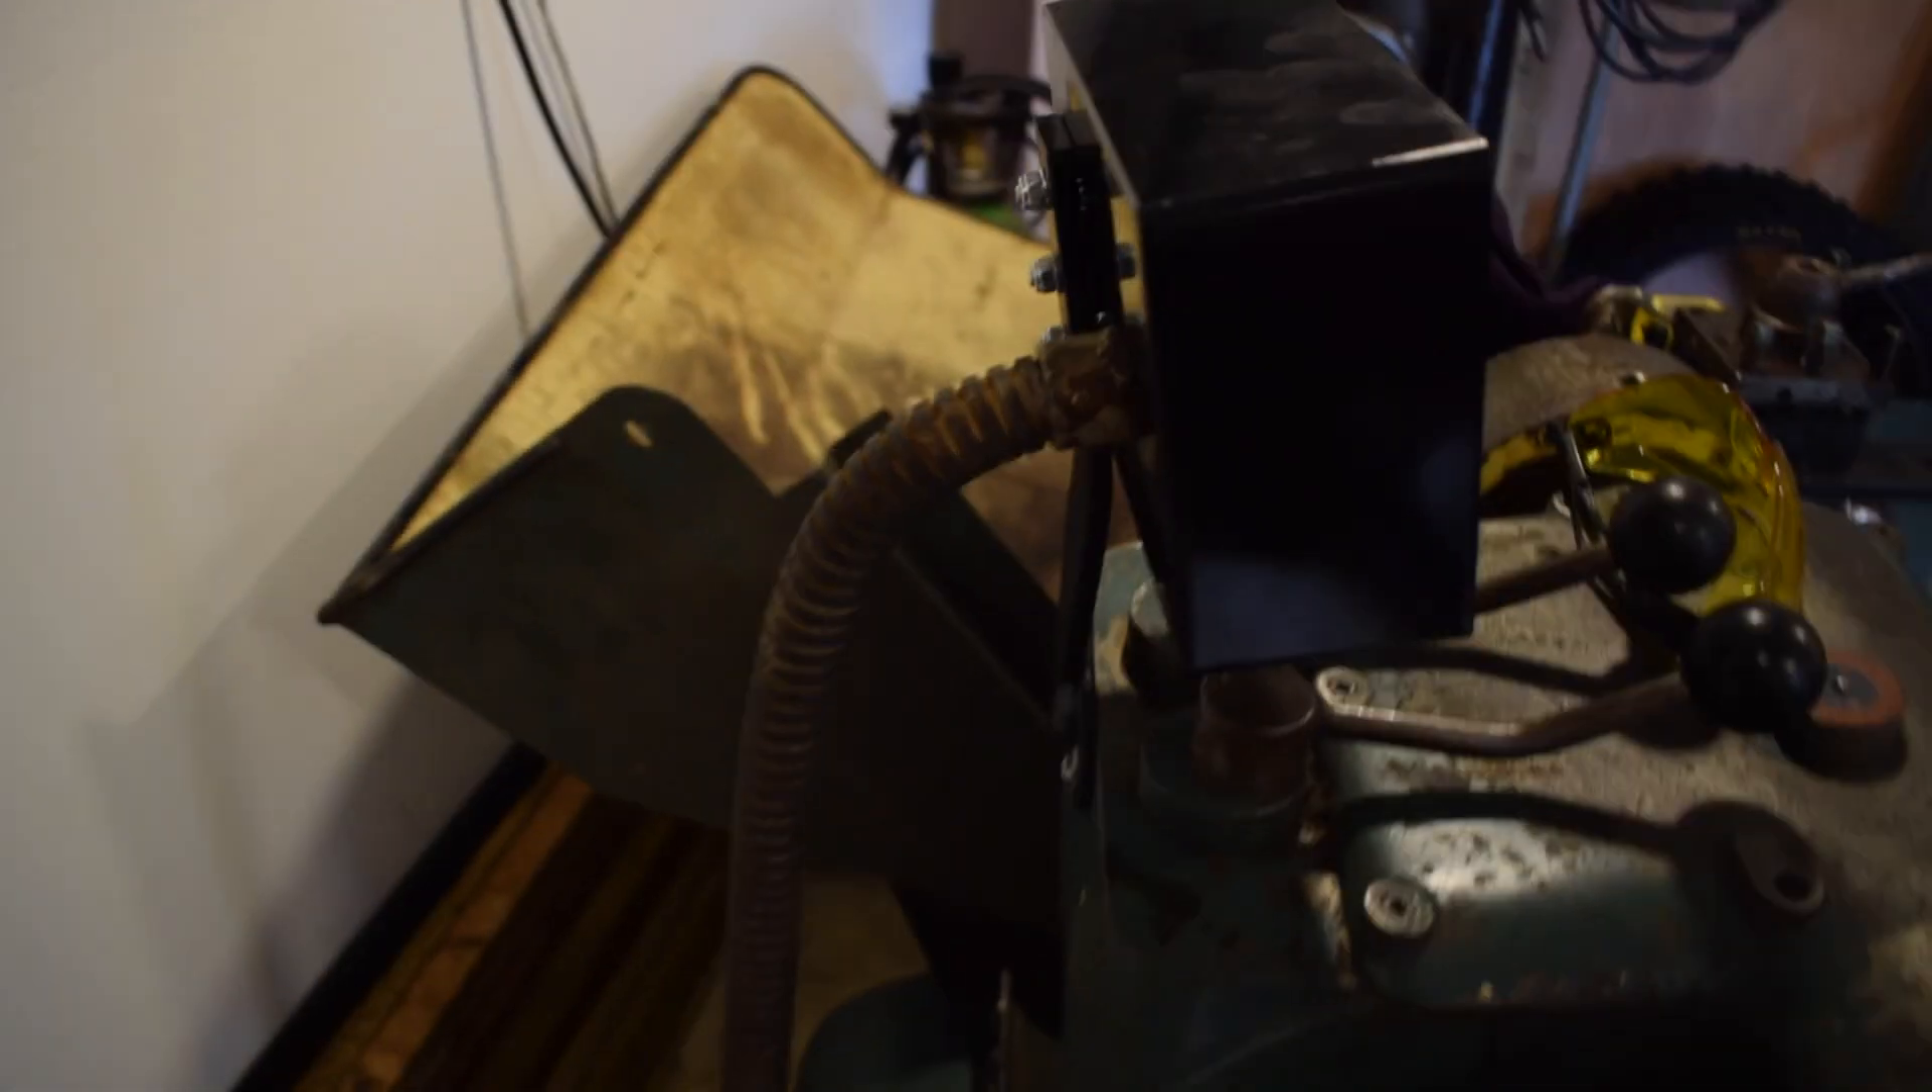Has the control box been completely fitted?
Yes.